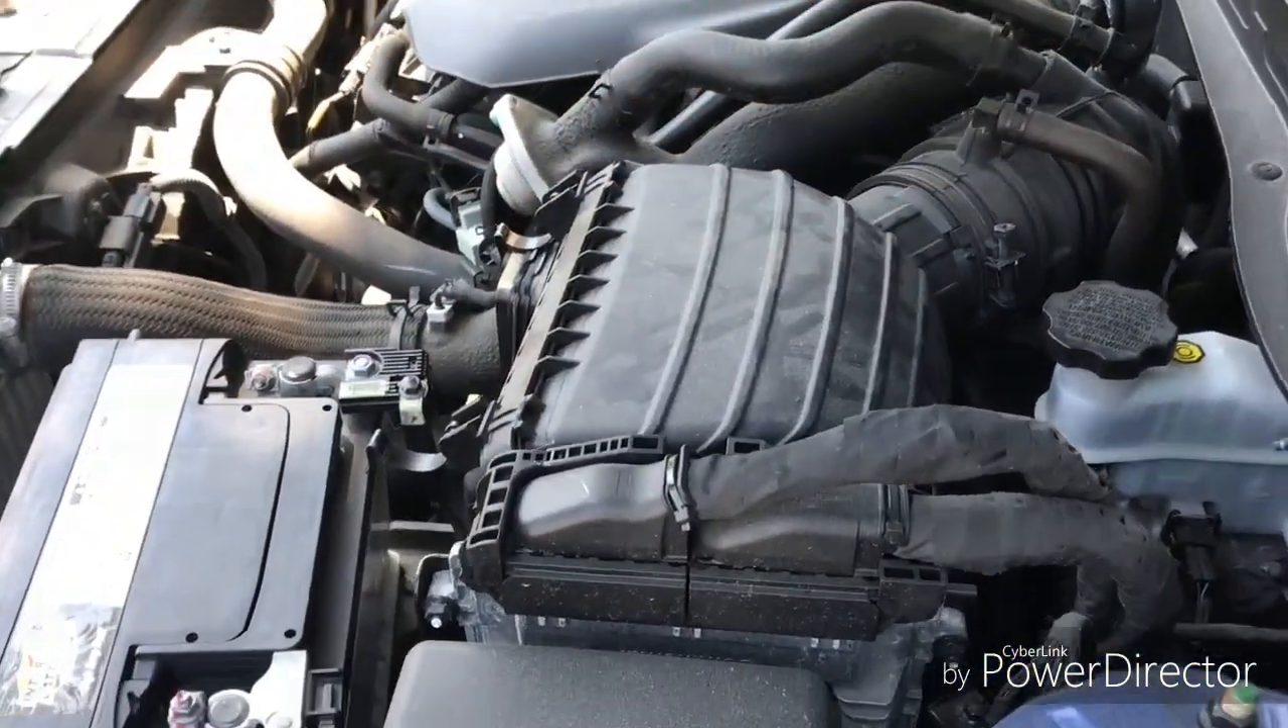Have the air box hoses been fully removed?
No.